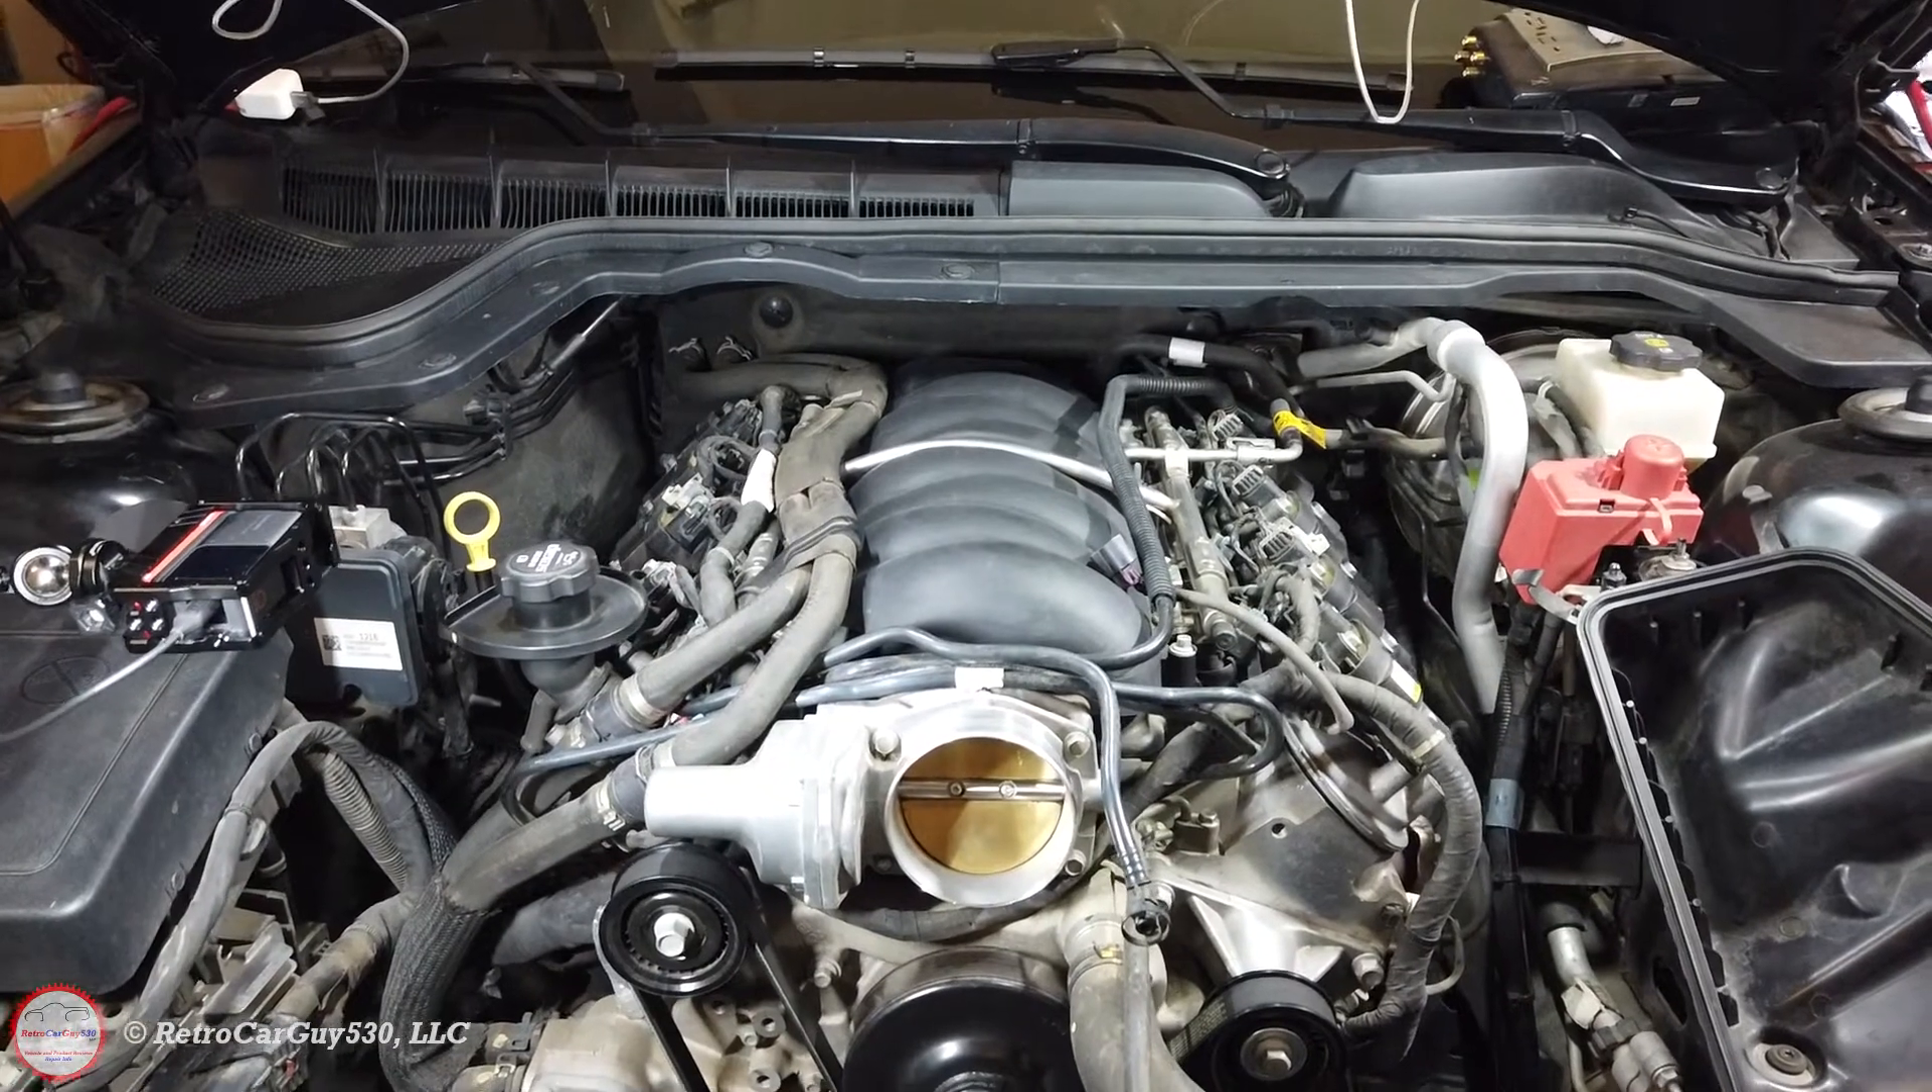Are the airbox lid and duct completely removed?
Yes.